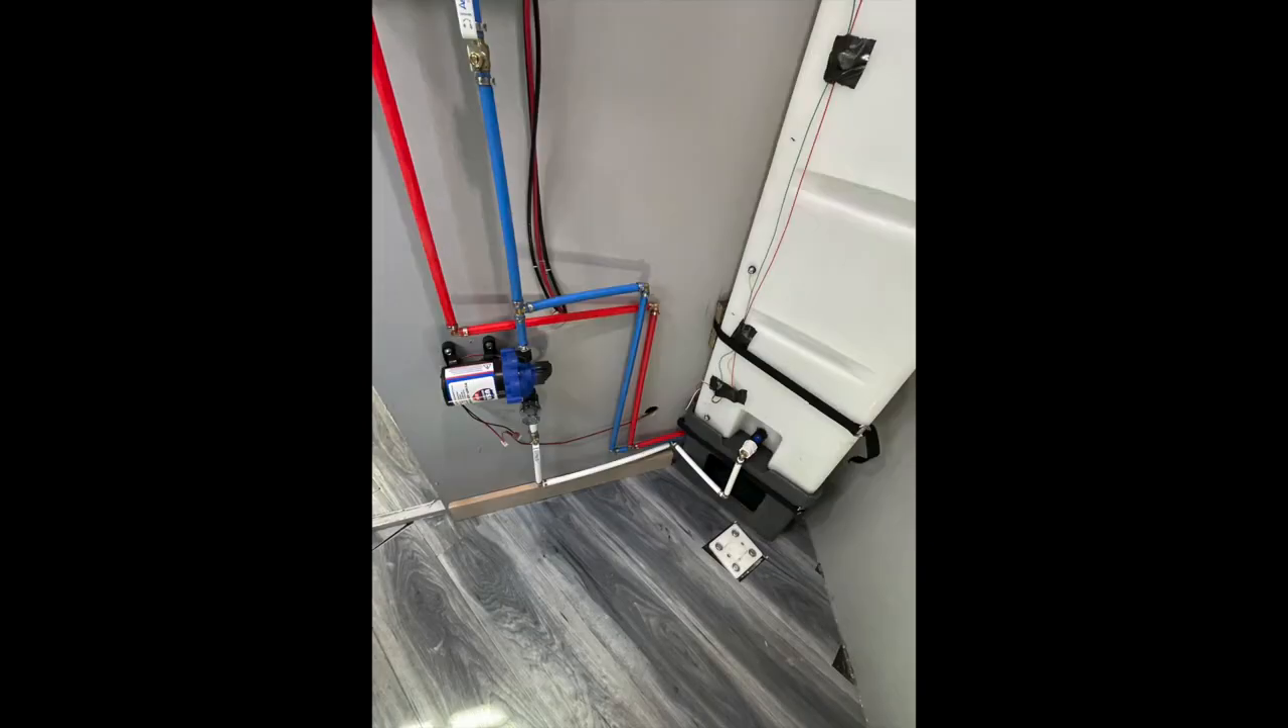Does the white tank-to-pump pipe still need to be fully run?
No.